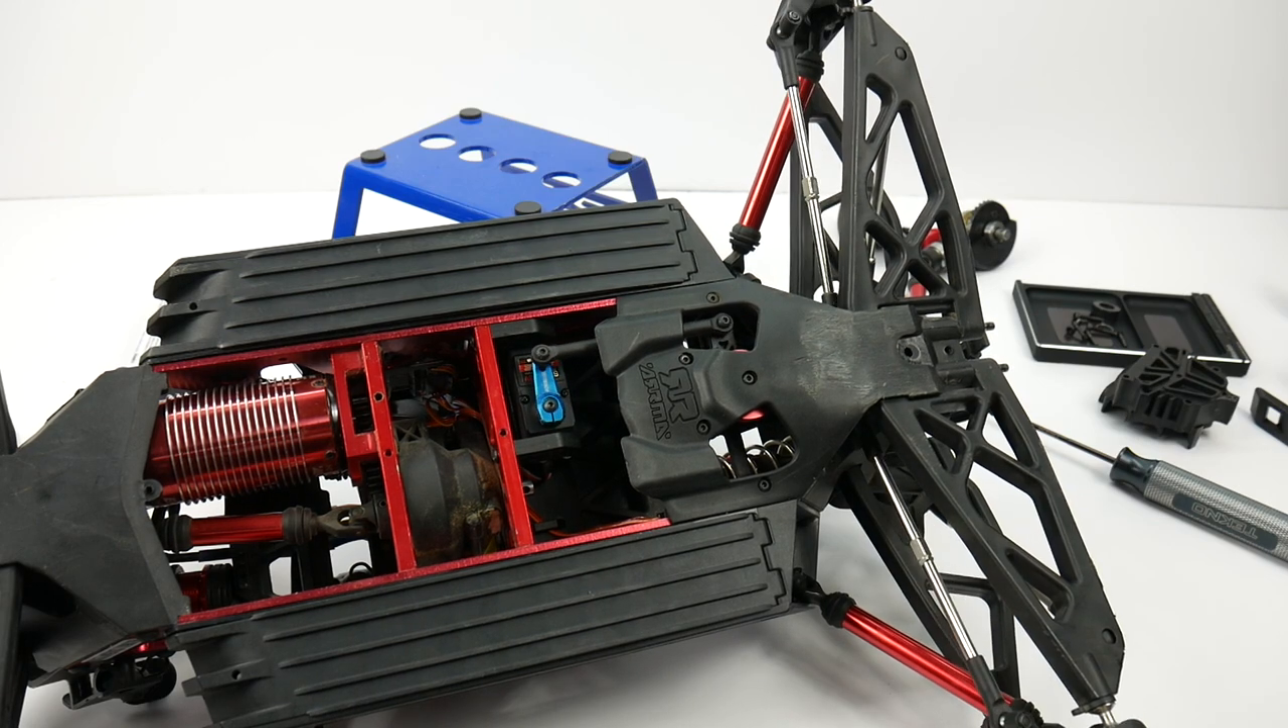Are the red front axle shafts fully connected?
No.